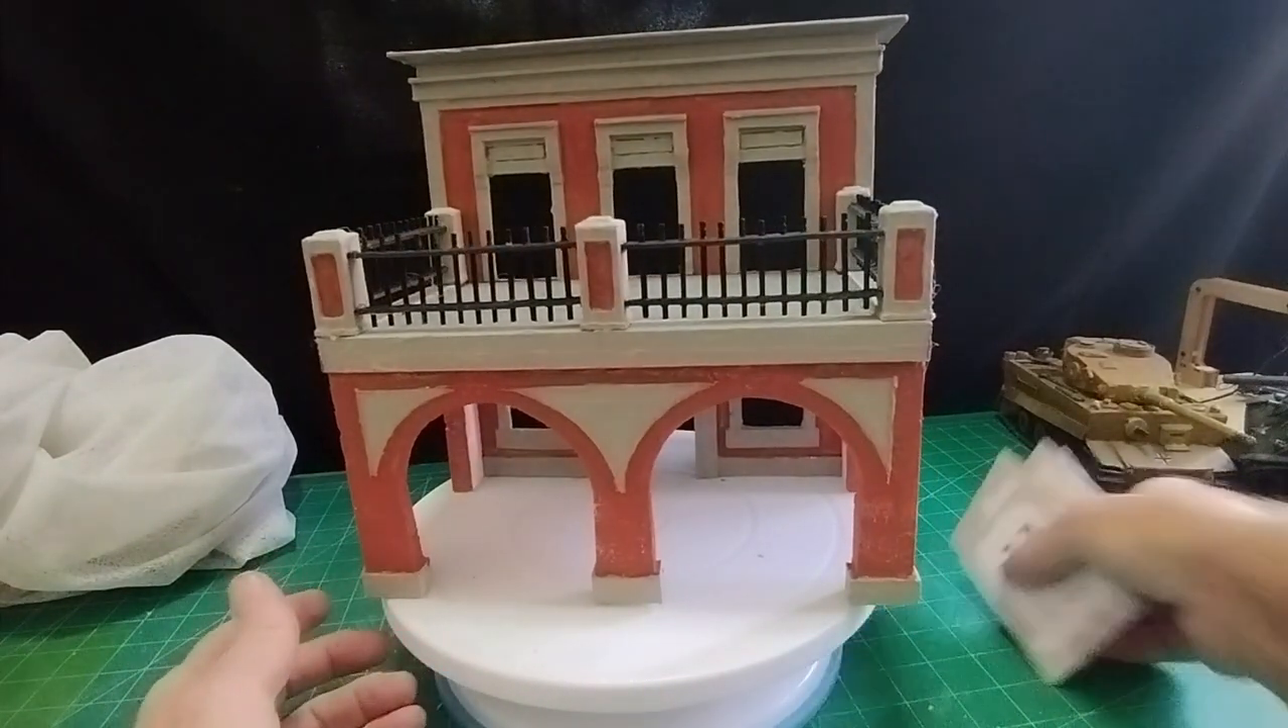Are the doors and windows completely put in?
No.